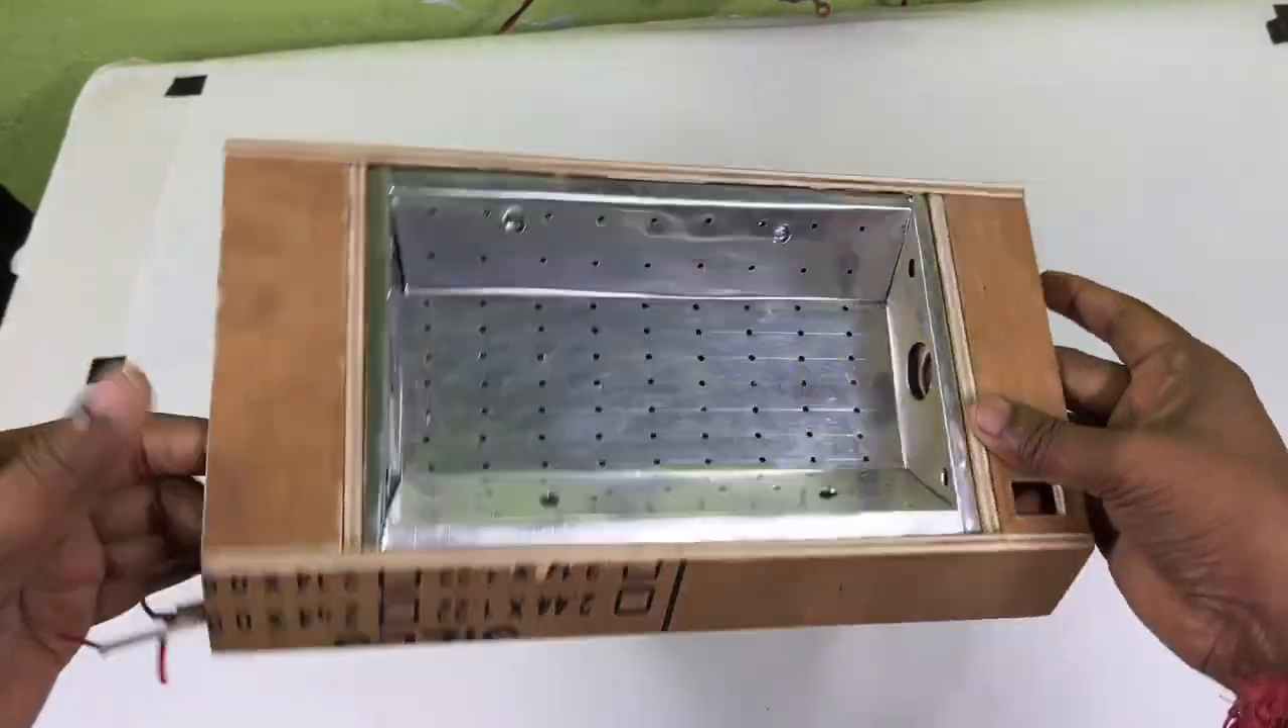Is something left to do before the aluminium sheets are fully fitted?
No.